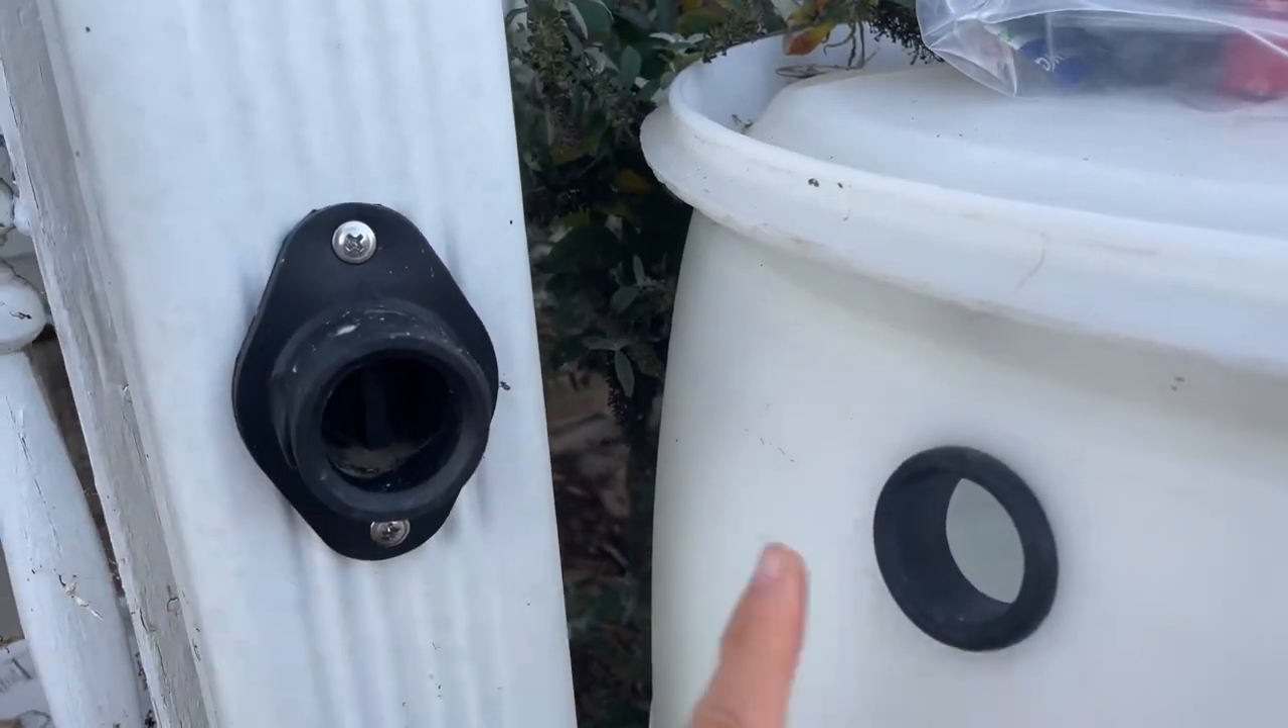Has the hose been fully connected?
No.